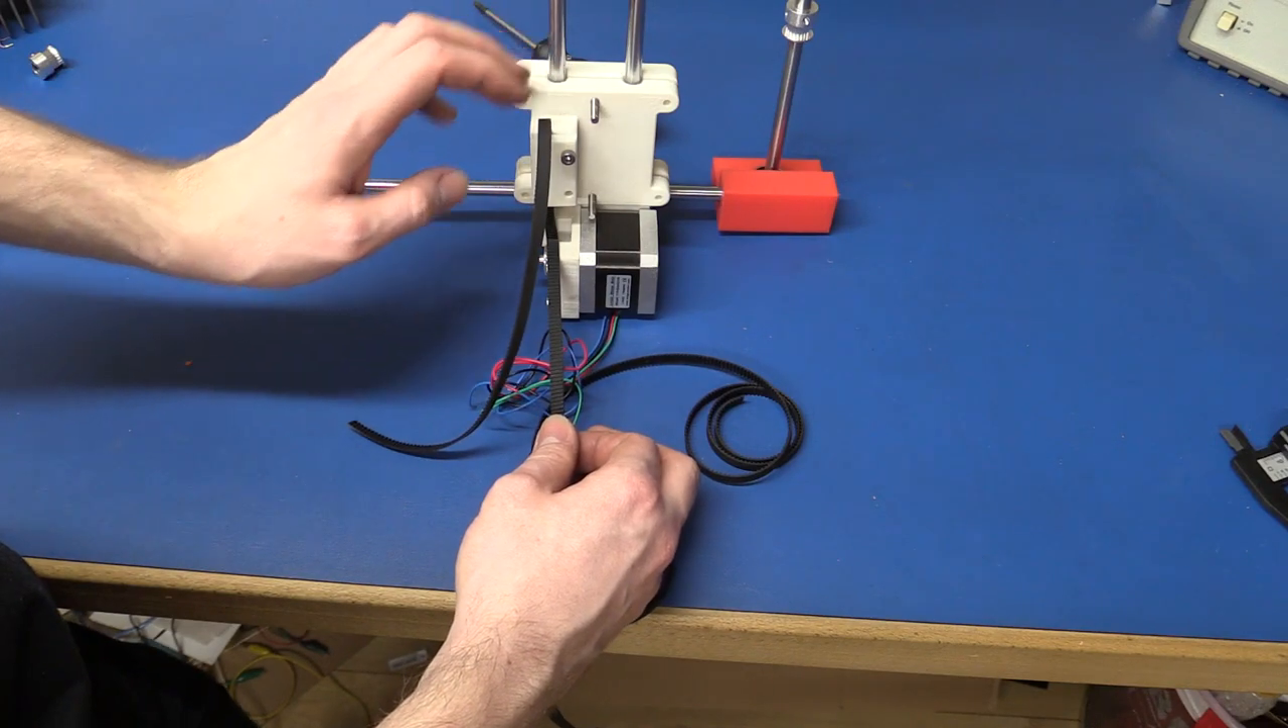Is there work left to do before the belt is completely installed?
Yes.